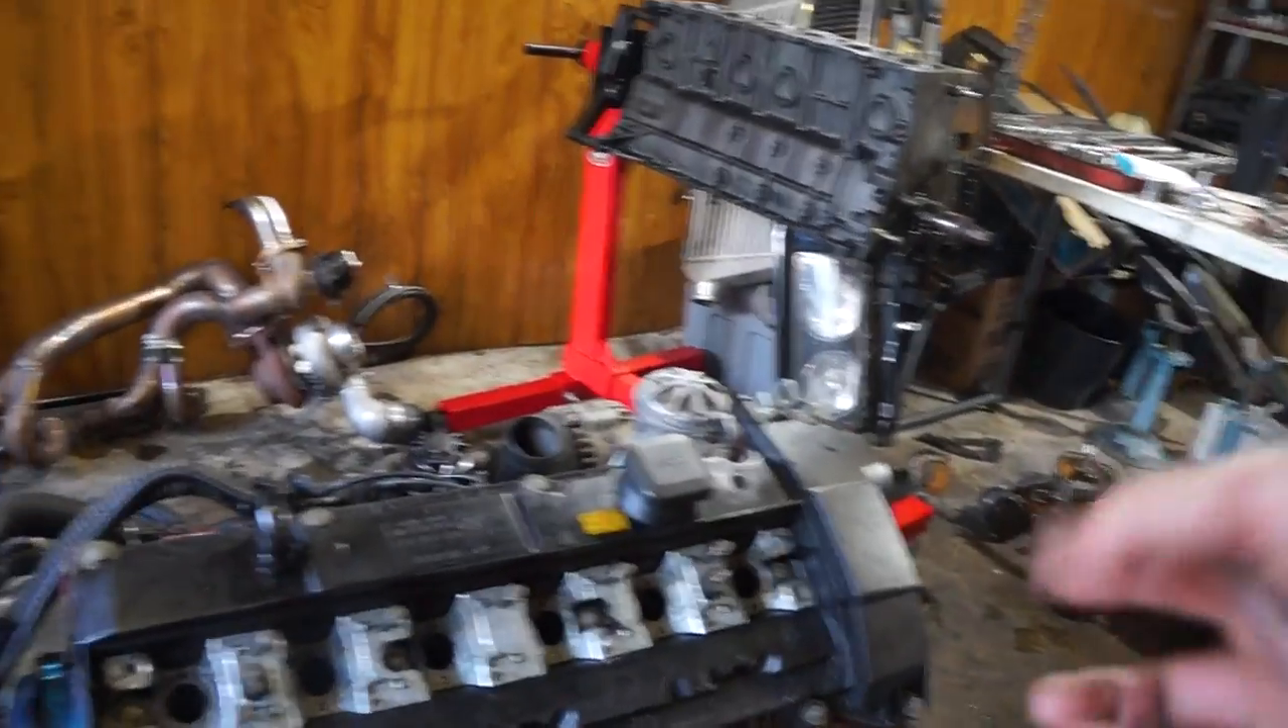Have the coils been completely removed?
Yes.